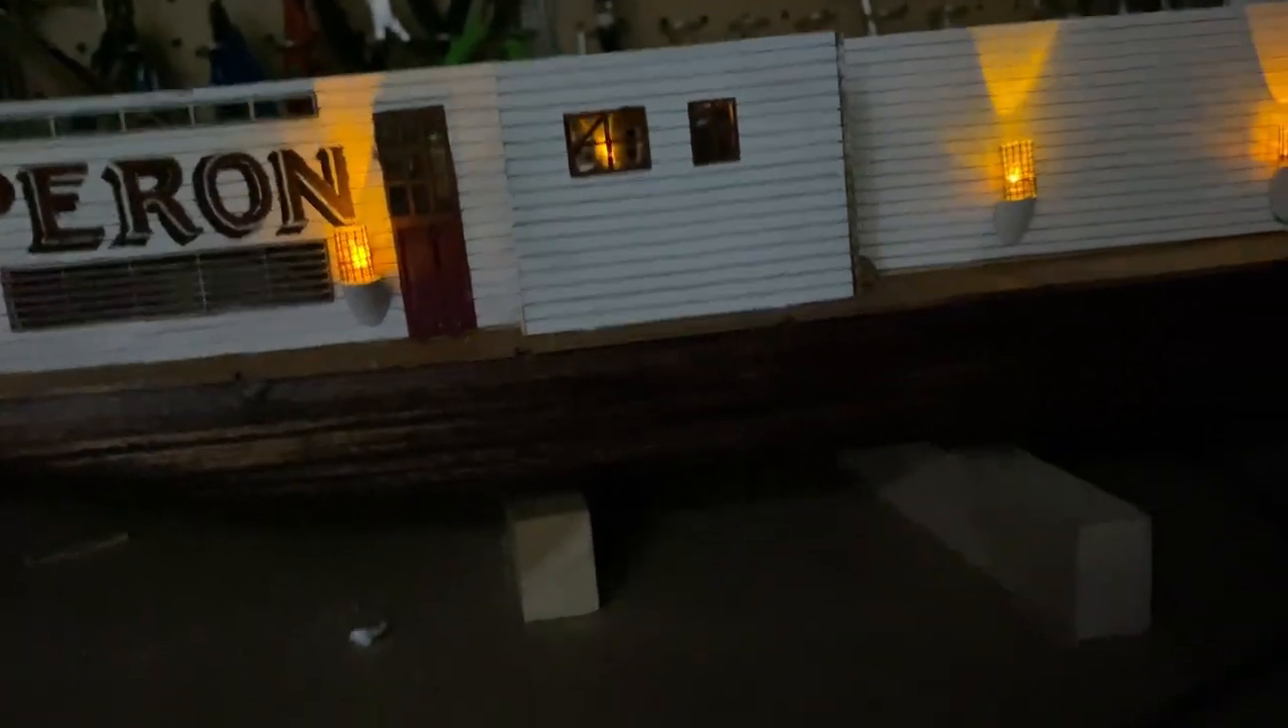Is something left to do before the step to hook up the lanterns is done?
No.